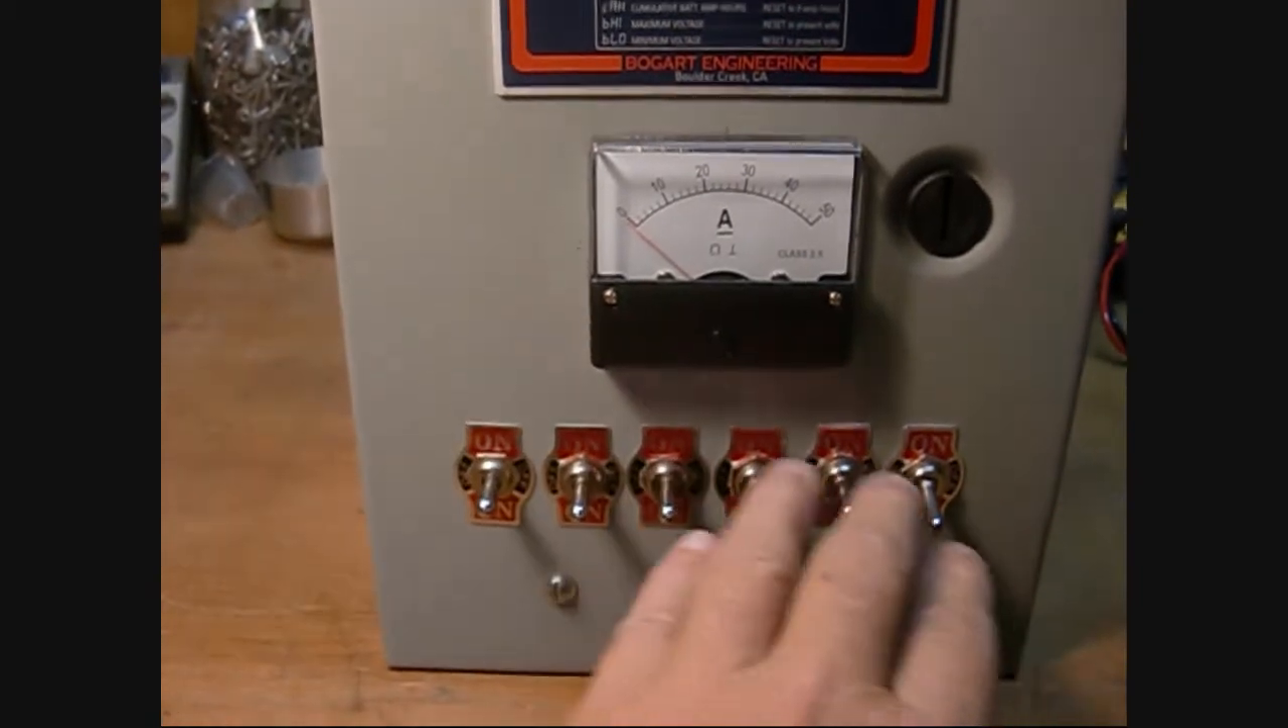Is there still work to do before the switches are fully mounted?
No.